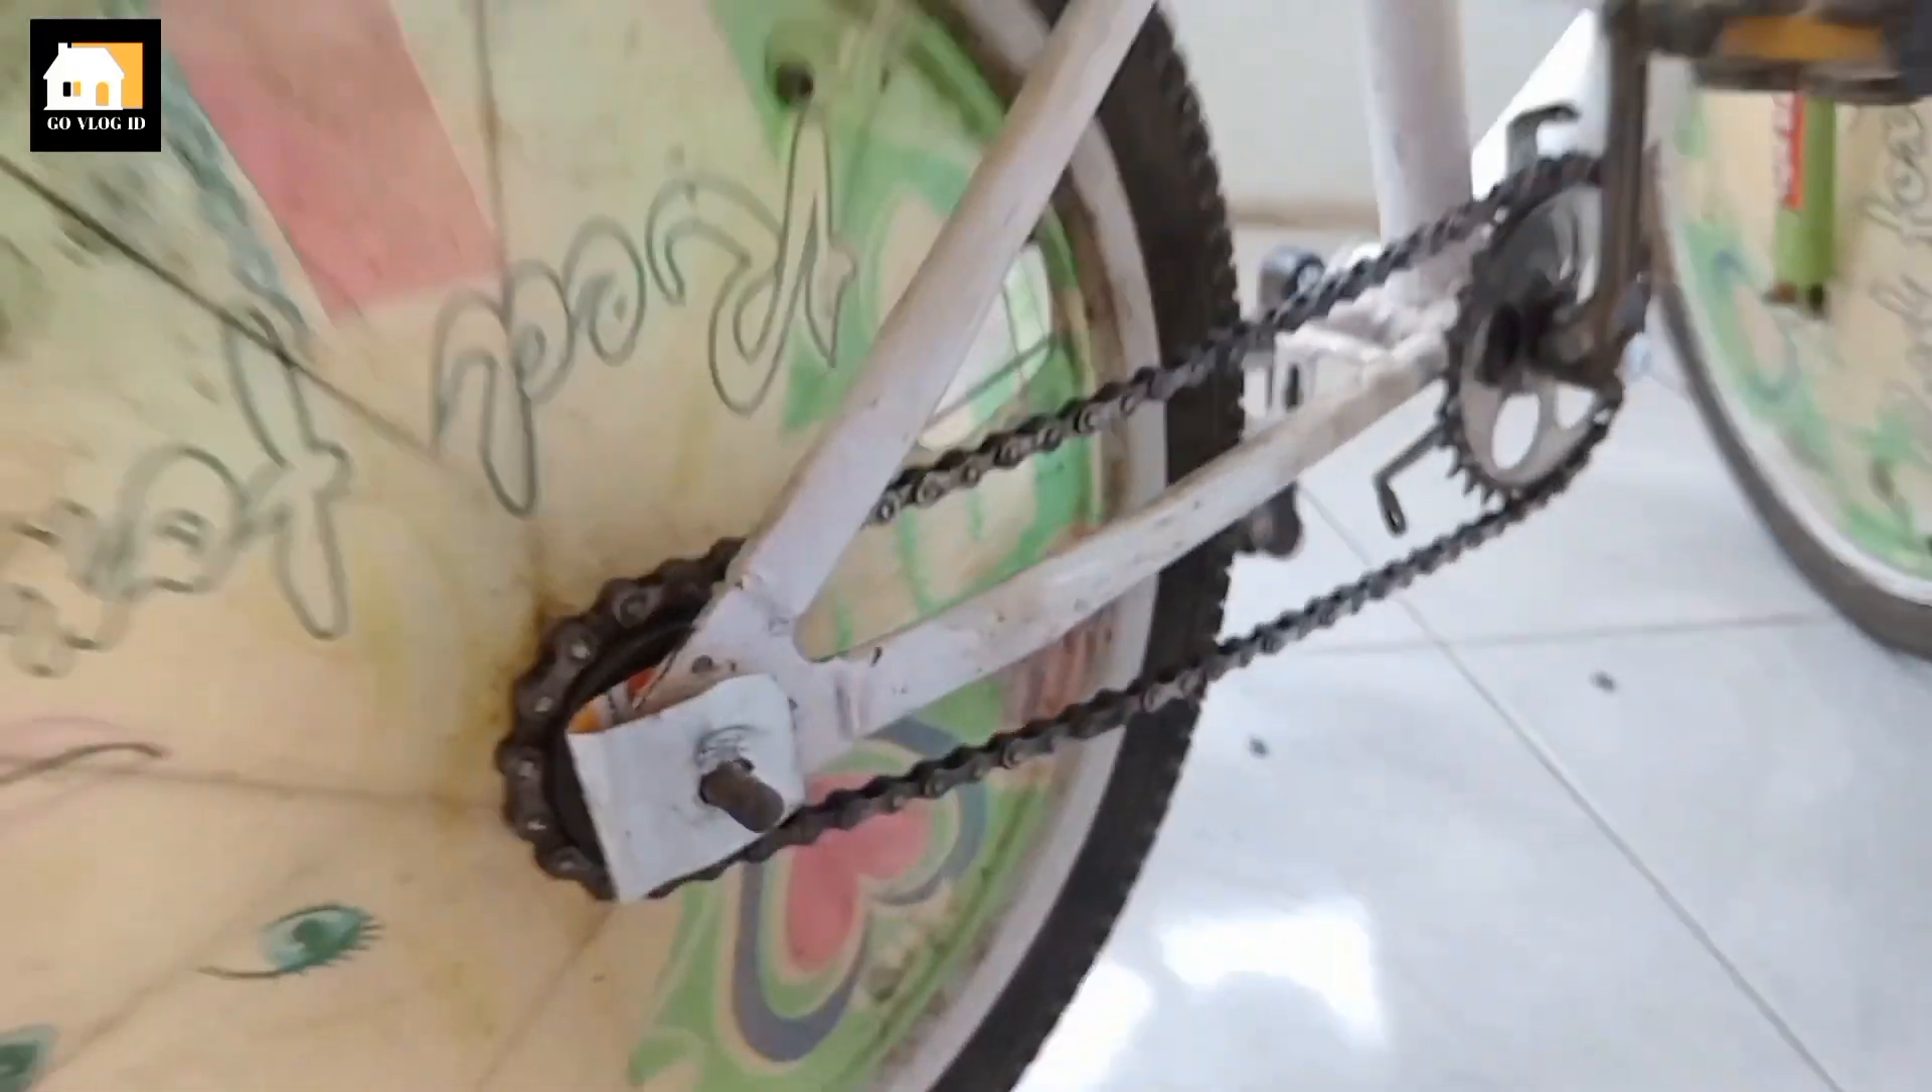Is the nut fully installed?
No.